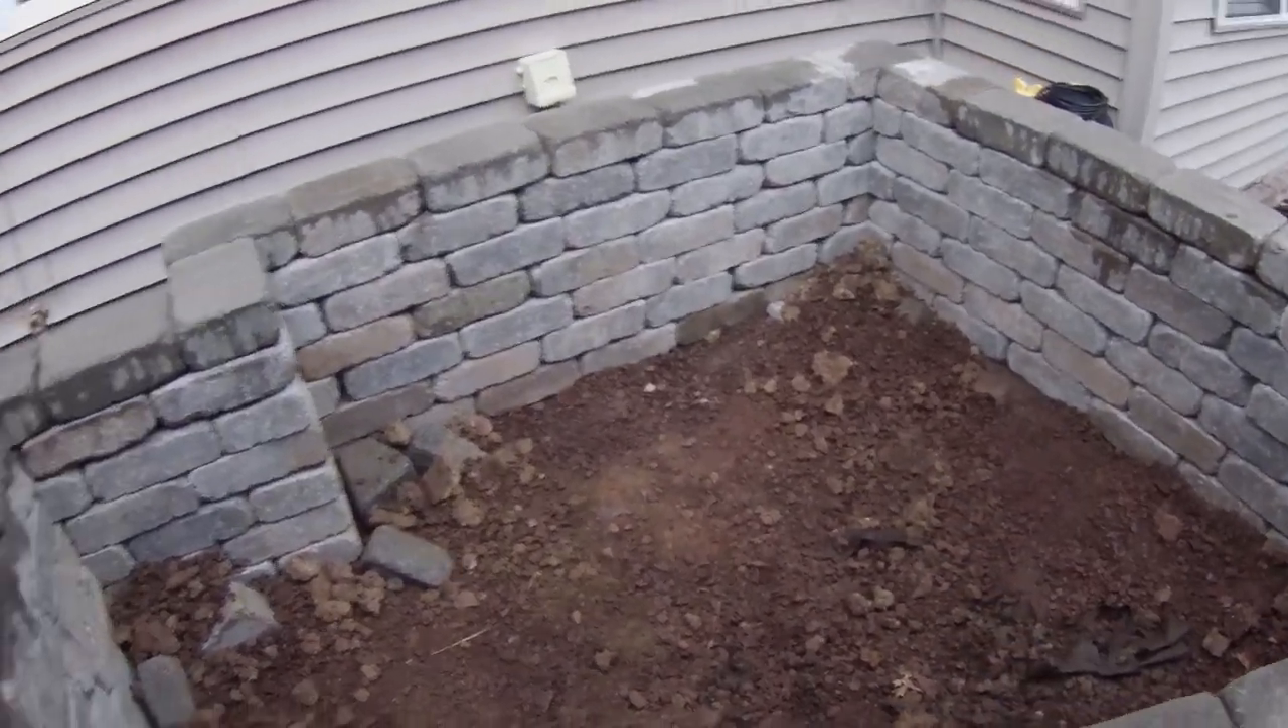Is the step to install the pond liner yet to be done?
Yes.